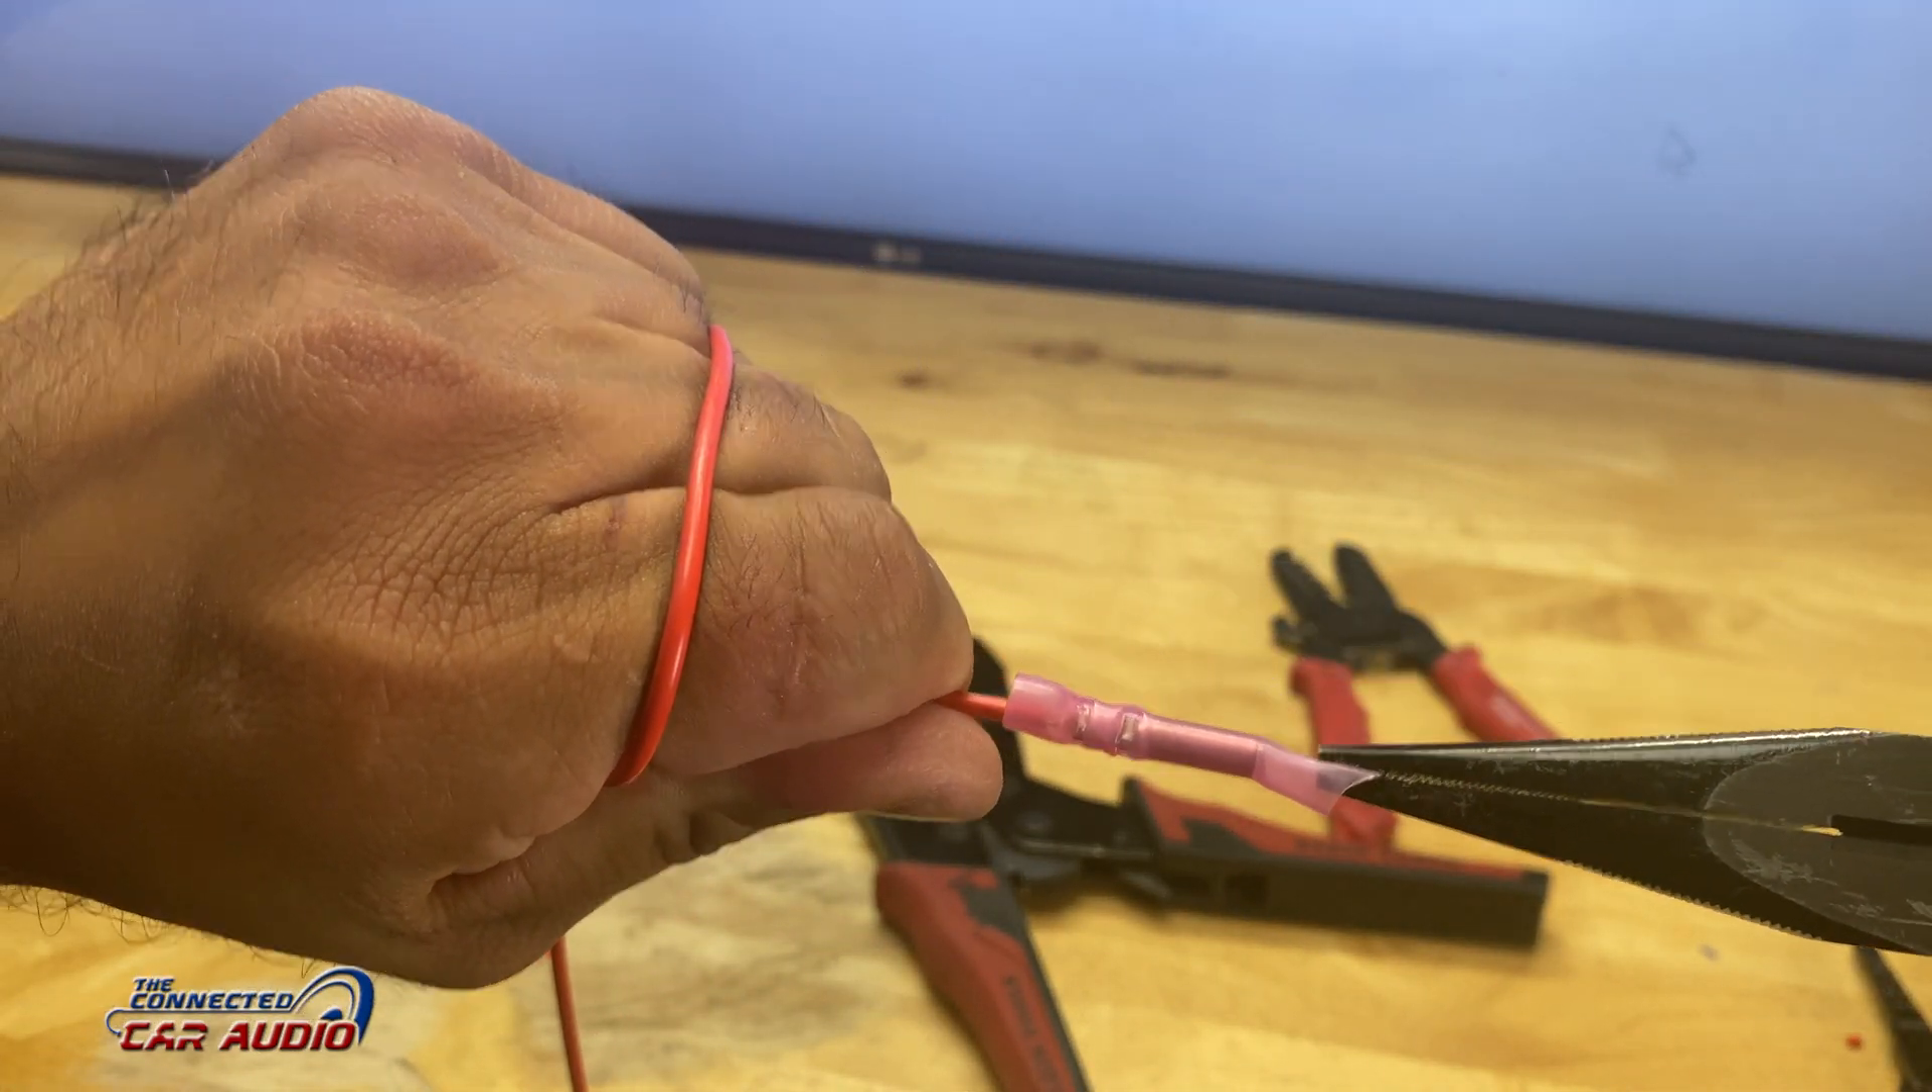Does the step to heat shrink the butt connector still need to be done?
Yes.